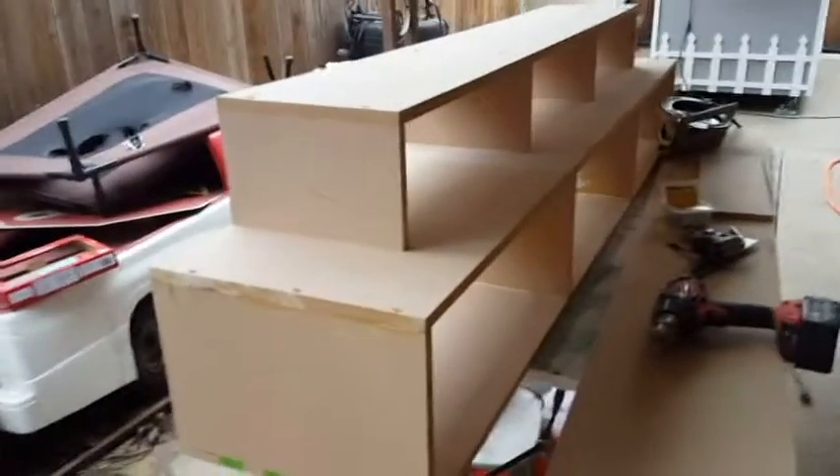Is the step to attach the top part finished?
Yes.